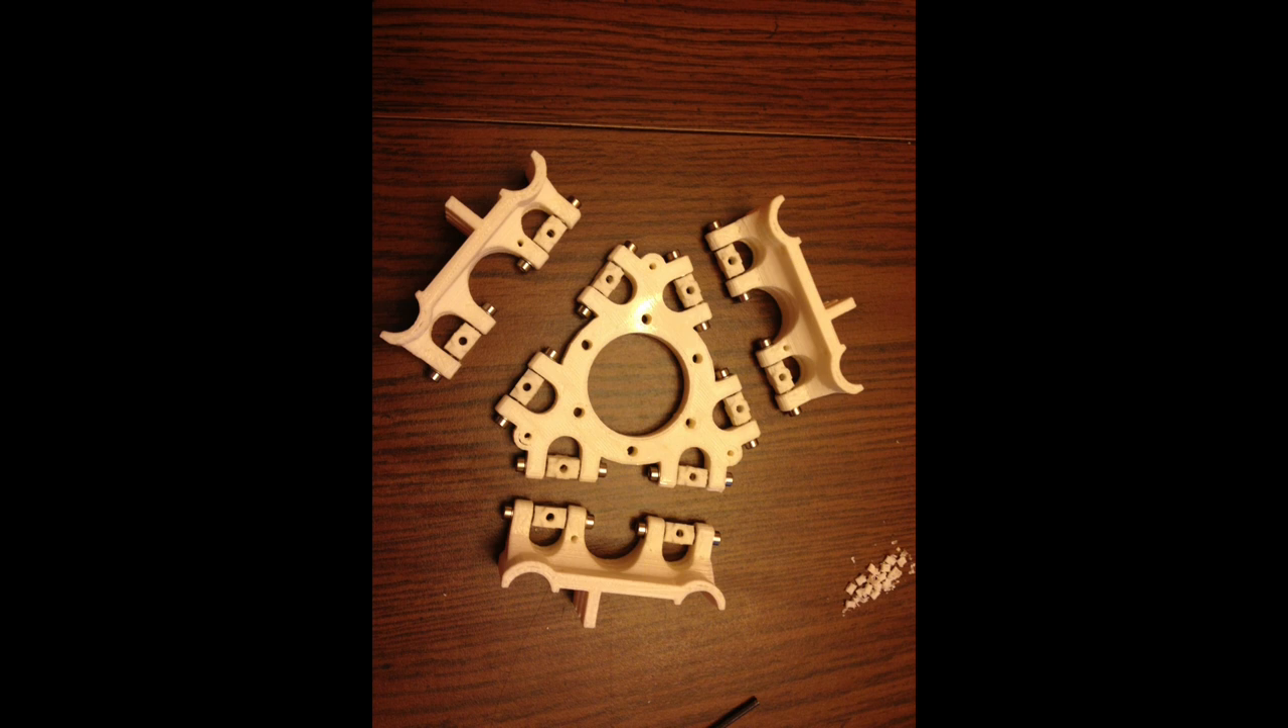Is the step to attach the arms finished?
No.